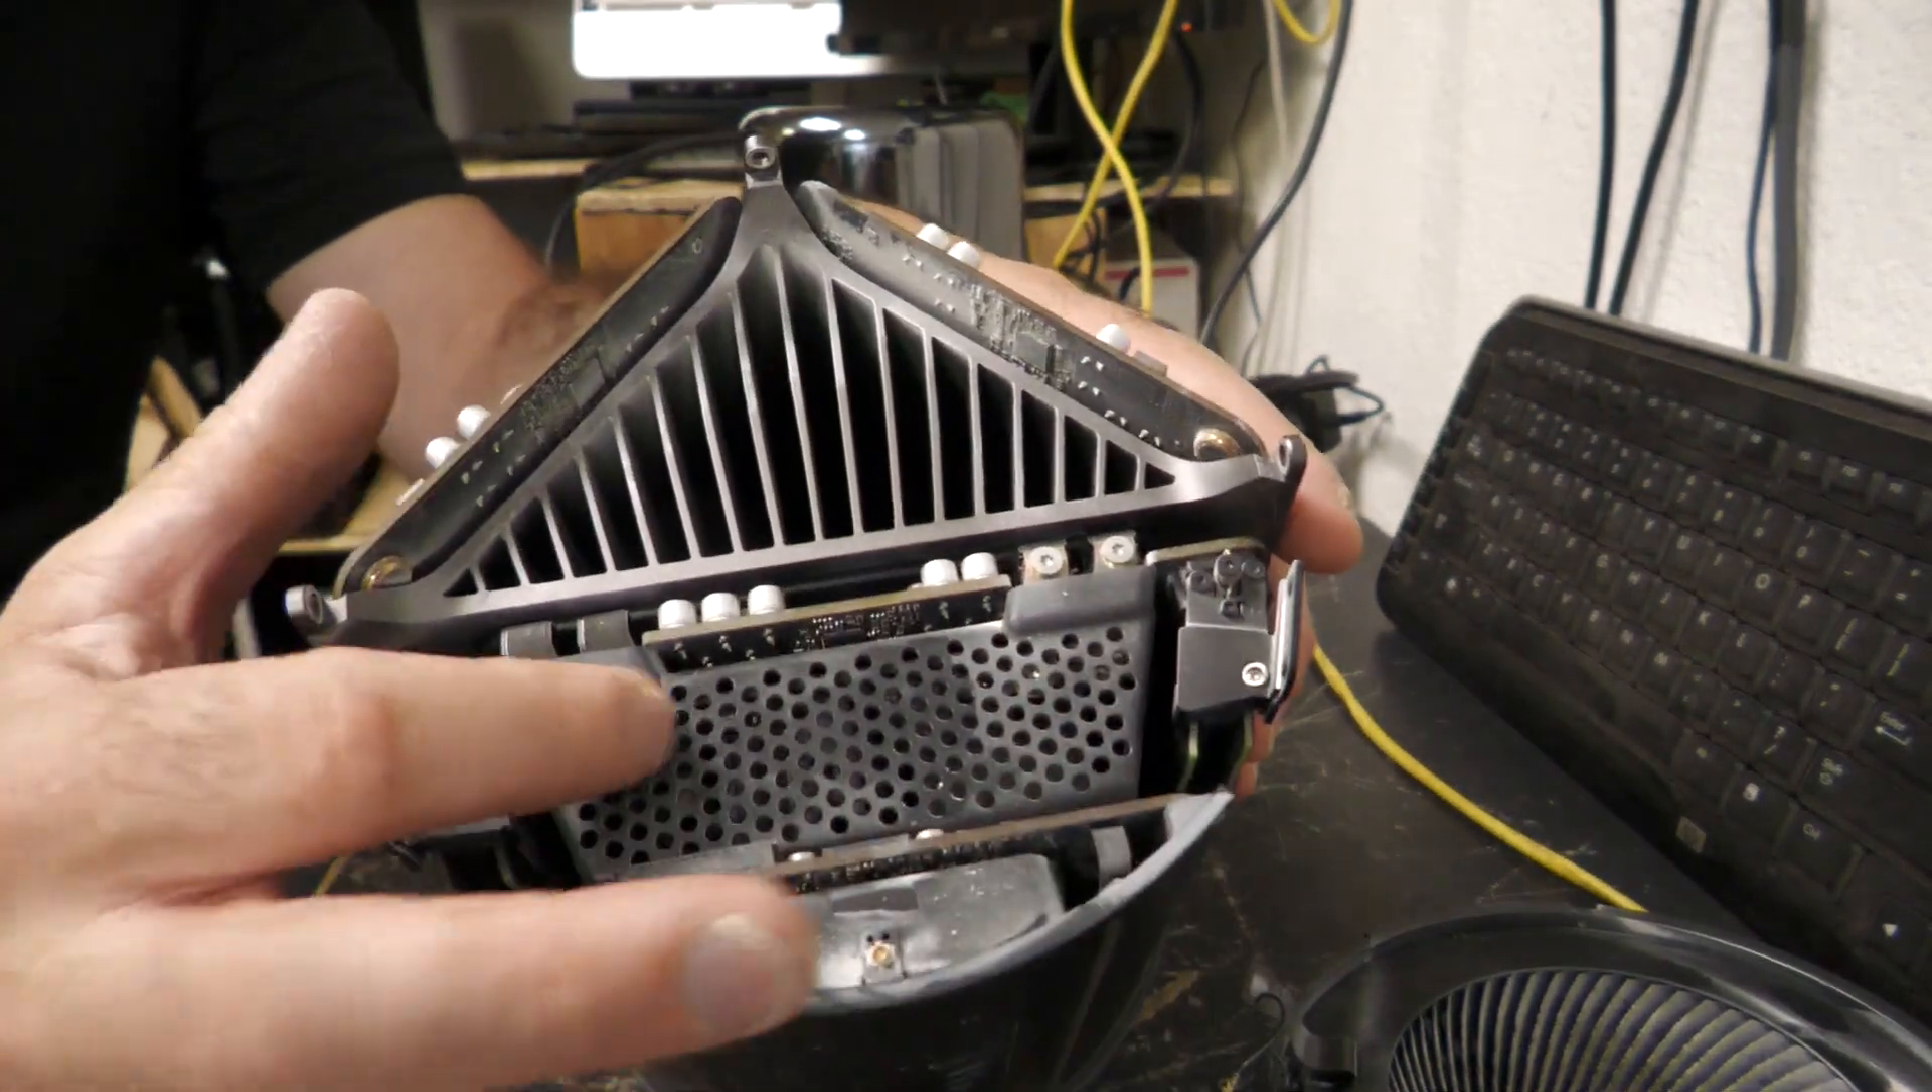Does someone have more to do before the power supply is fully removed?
Yes.